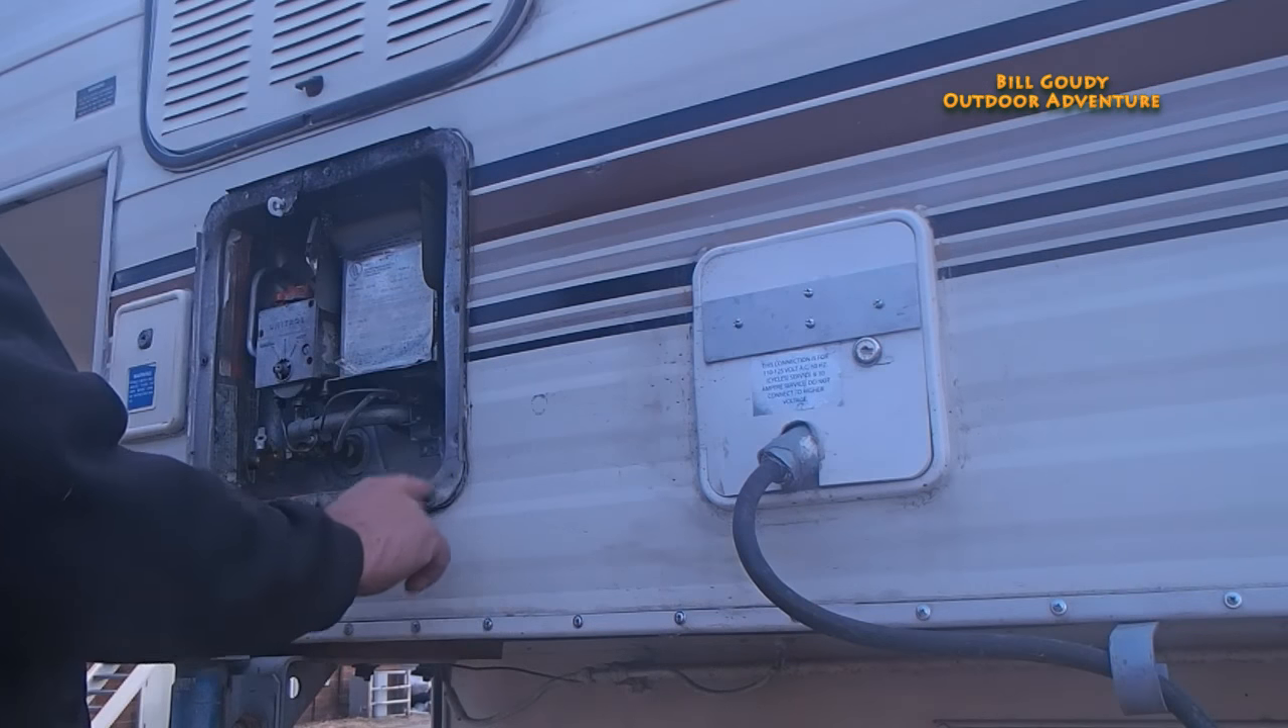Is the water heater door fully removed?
Yes.